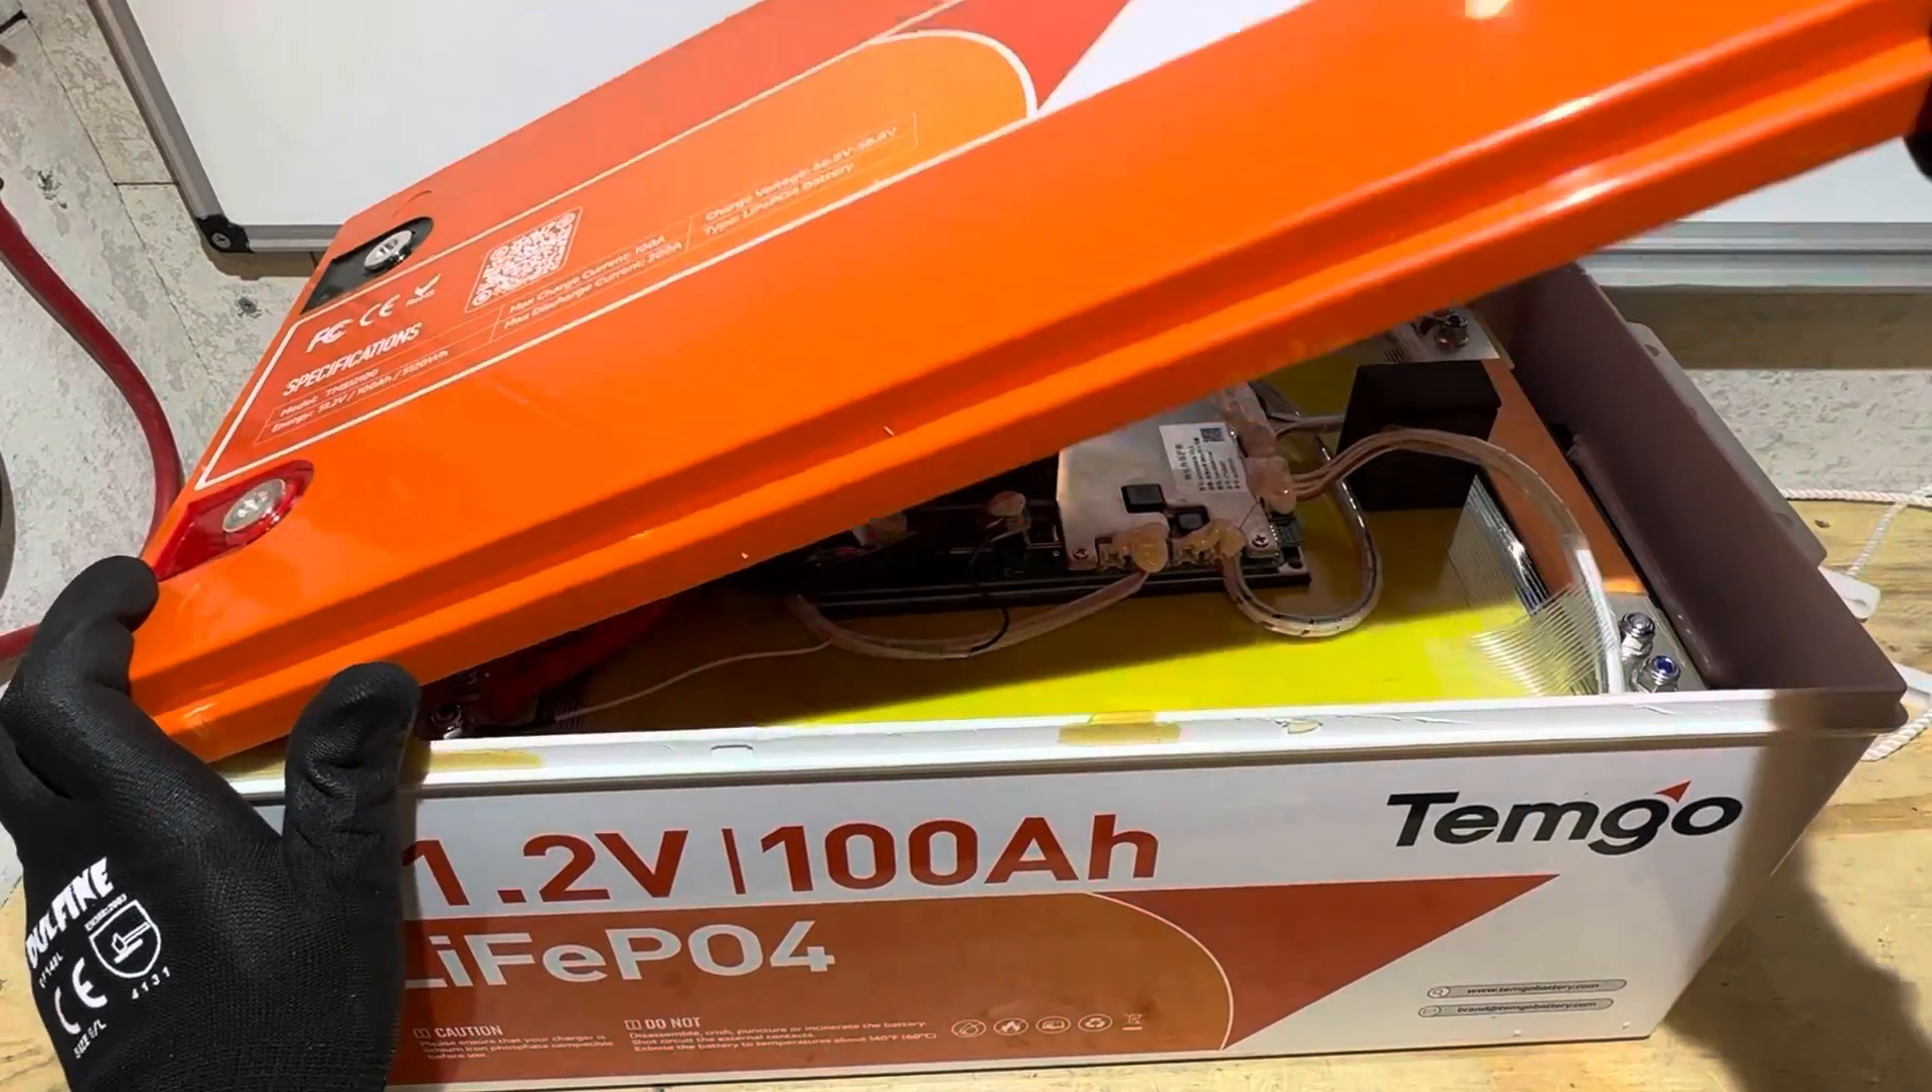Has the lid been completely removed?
No.